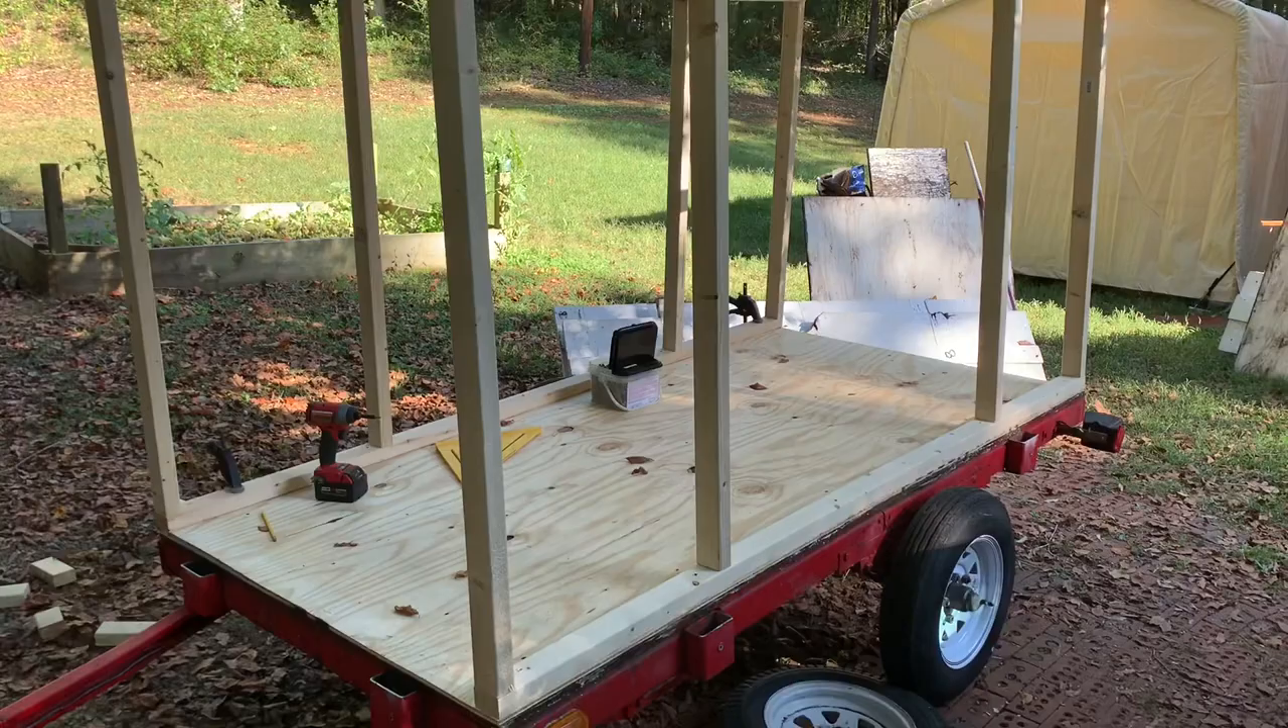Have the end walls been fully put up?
No.